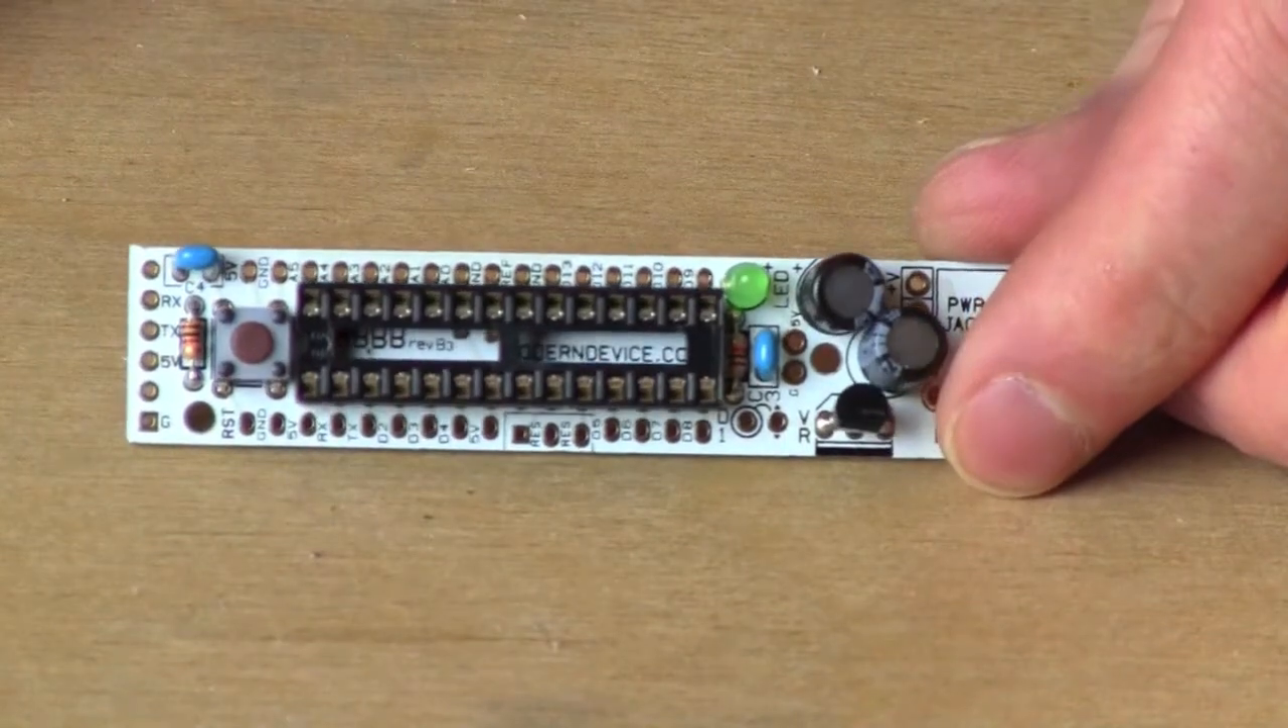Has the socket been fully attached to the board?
Yes.